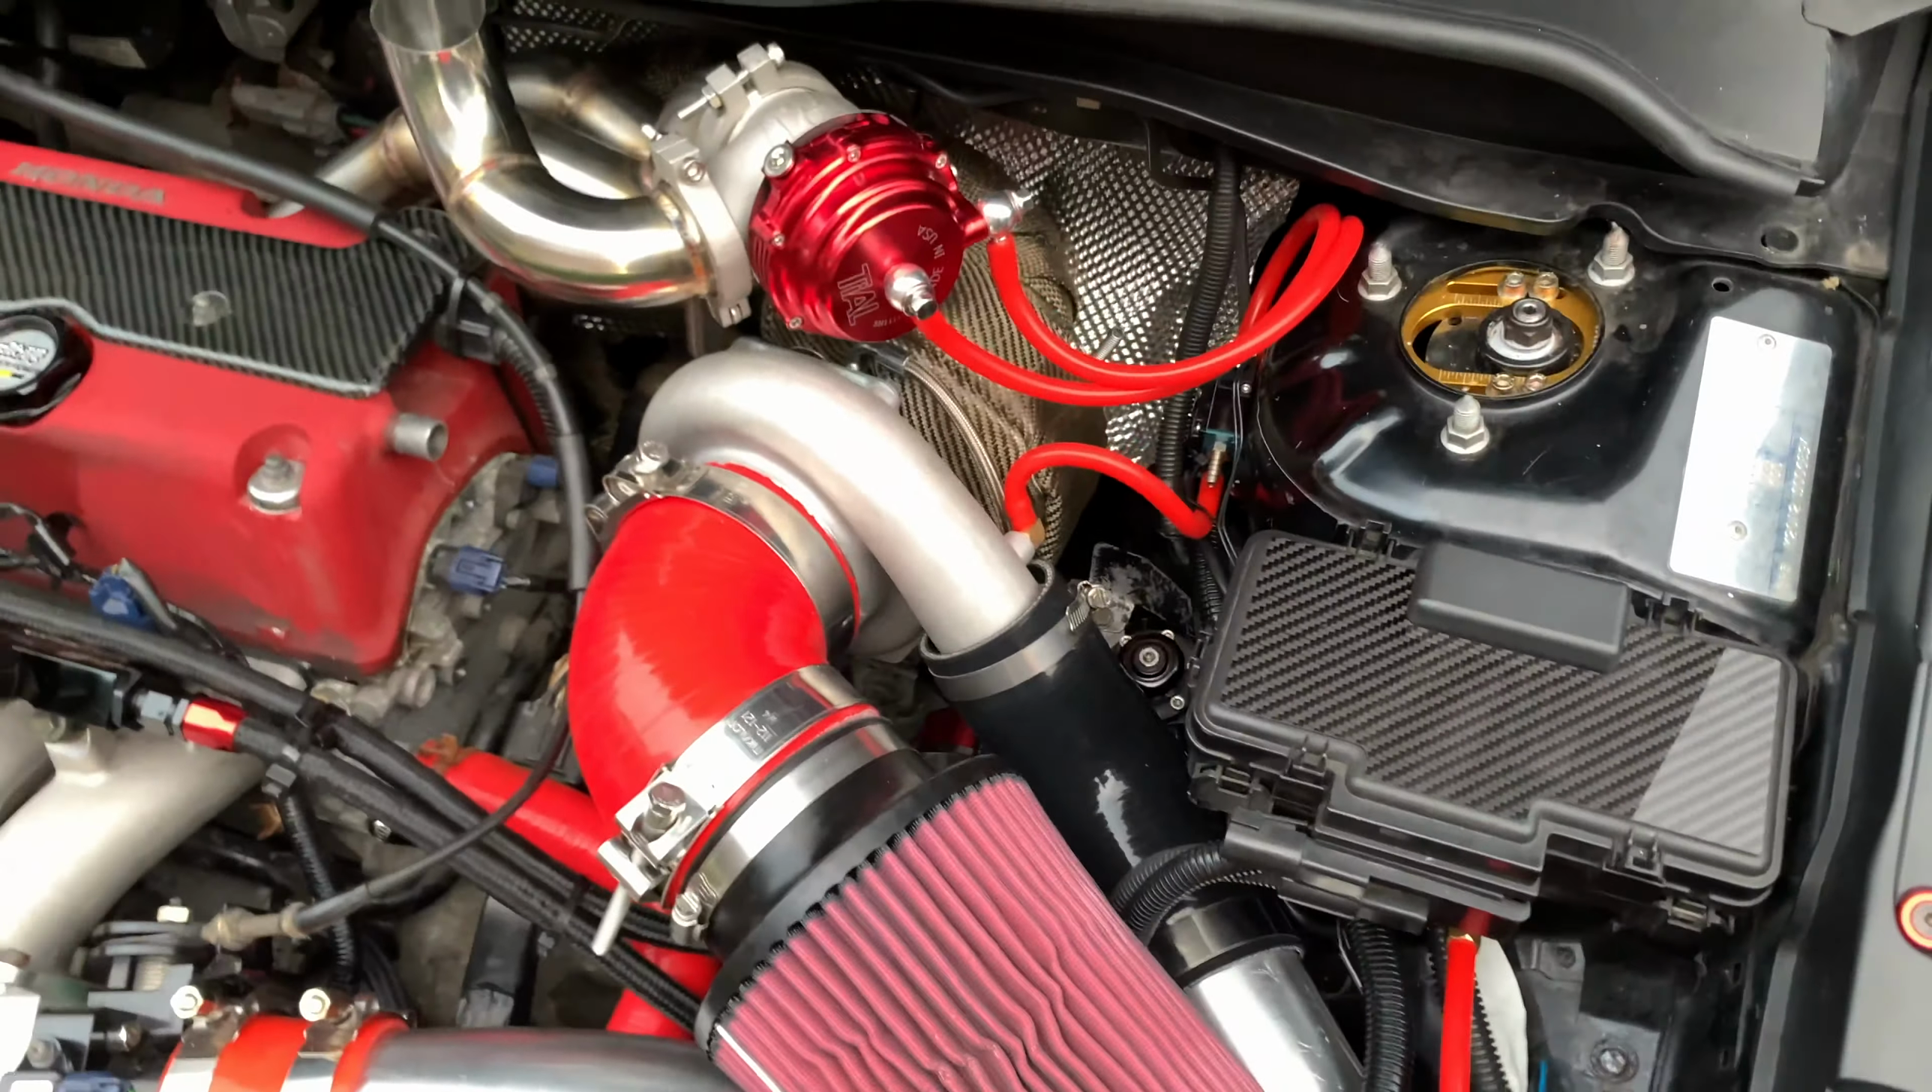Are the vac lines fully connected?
Yes.